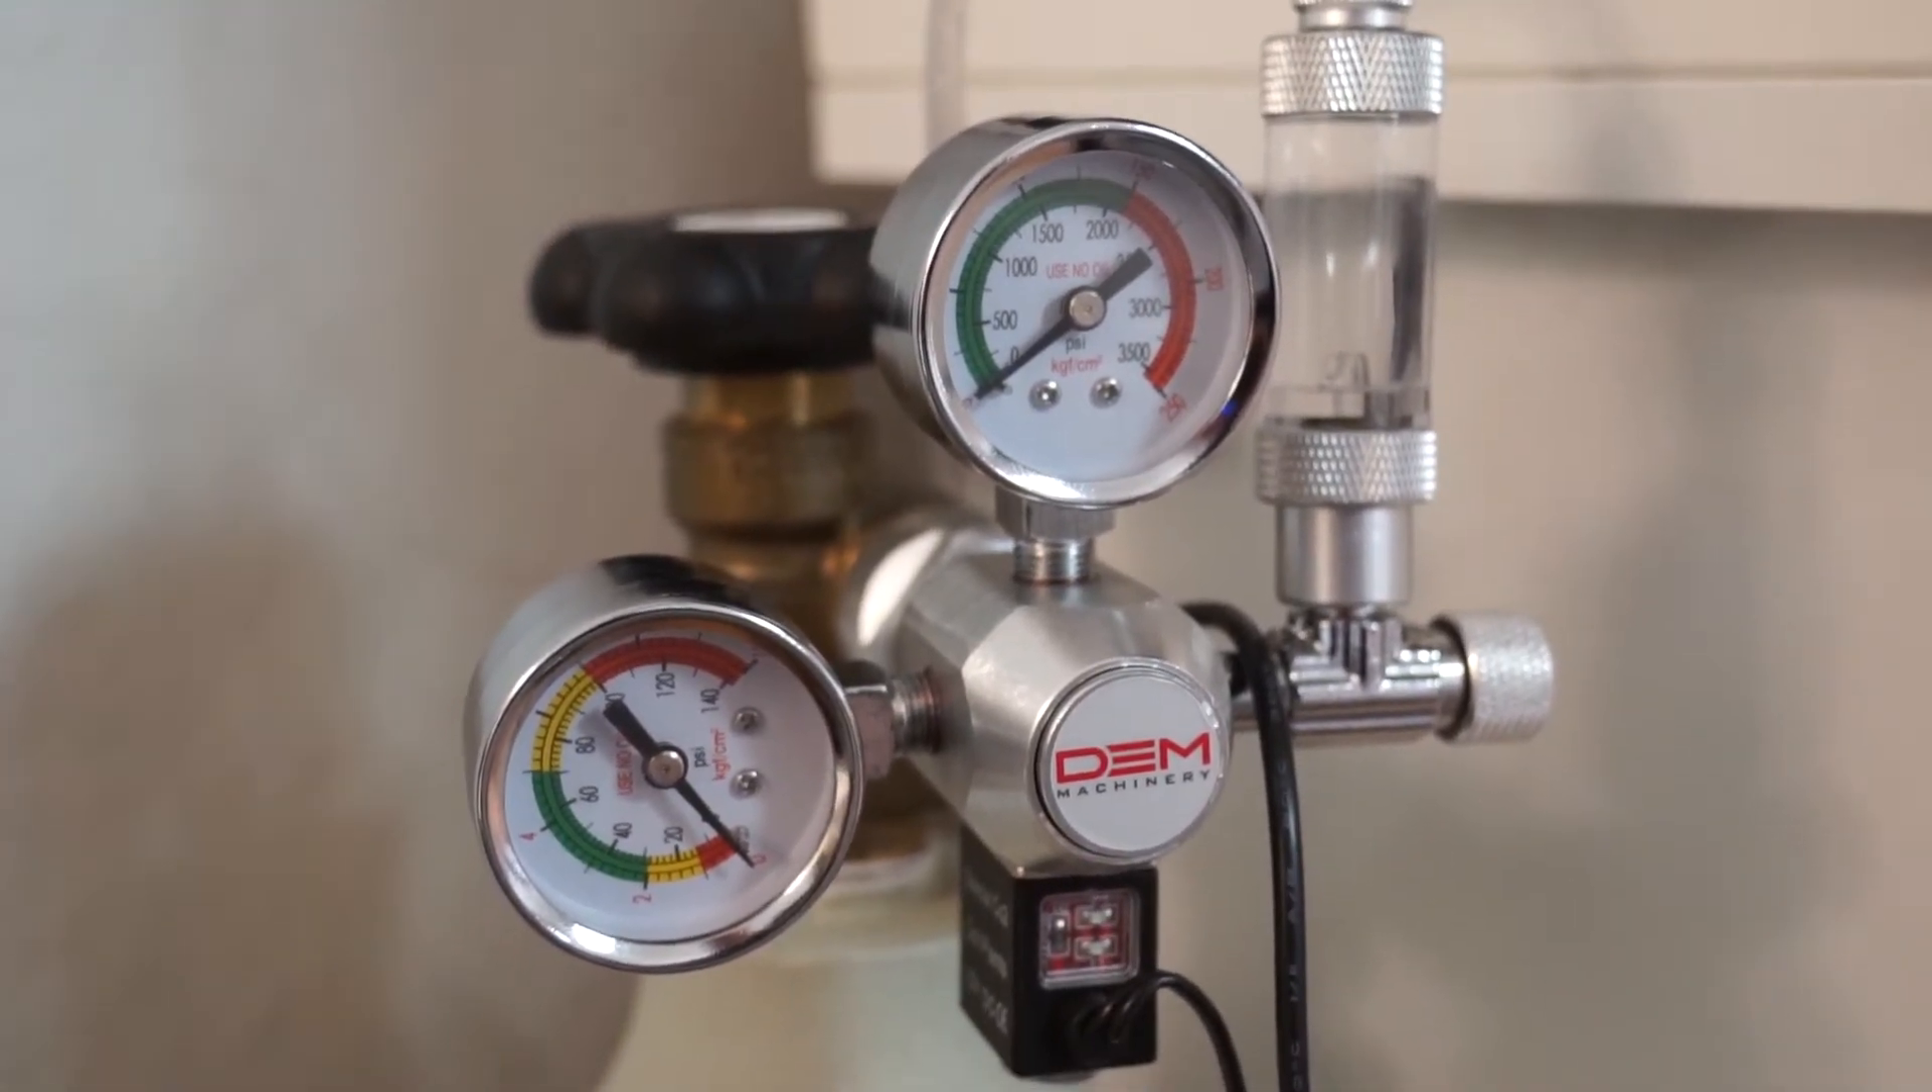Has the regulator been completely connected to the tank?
Yes.